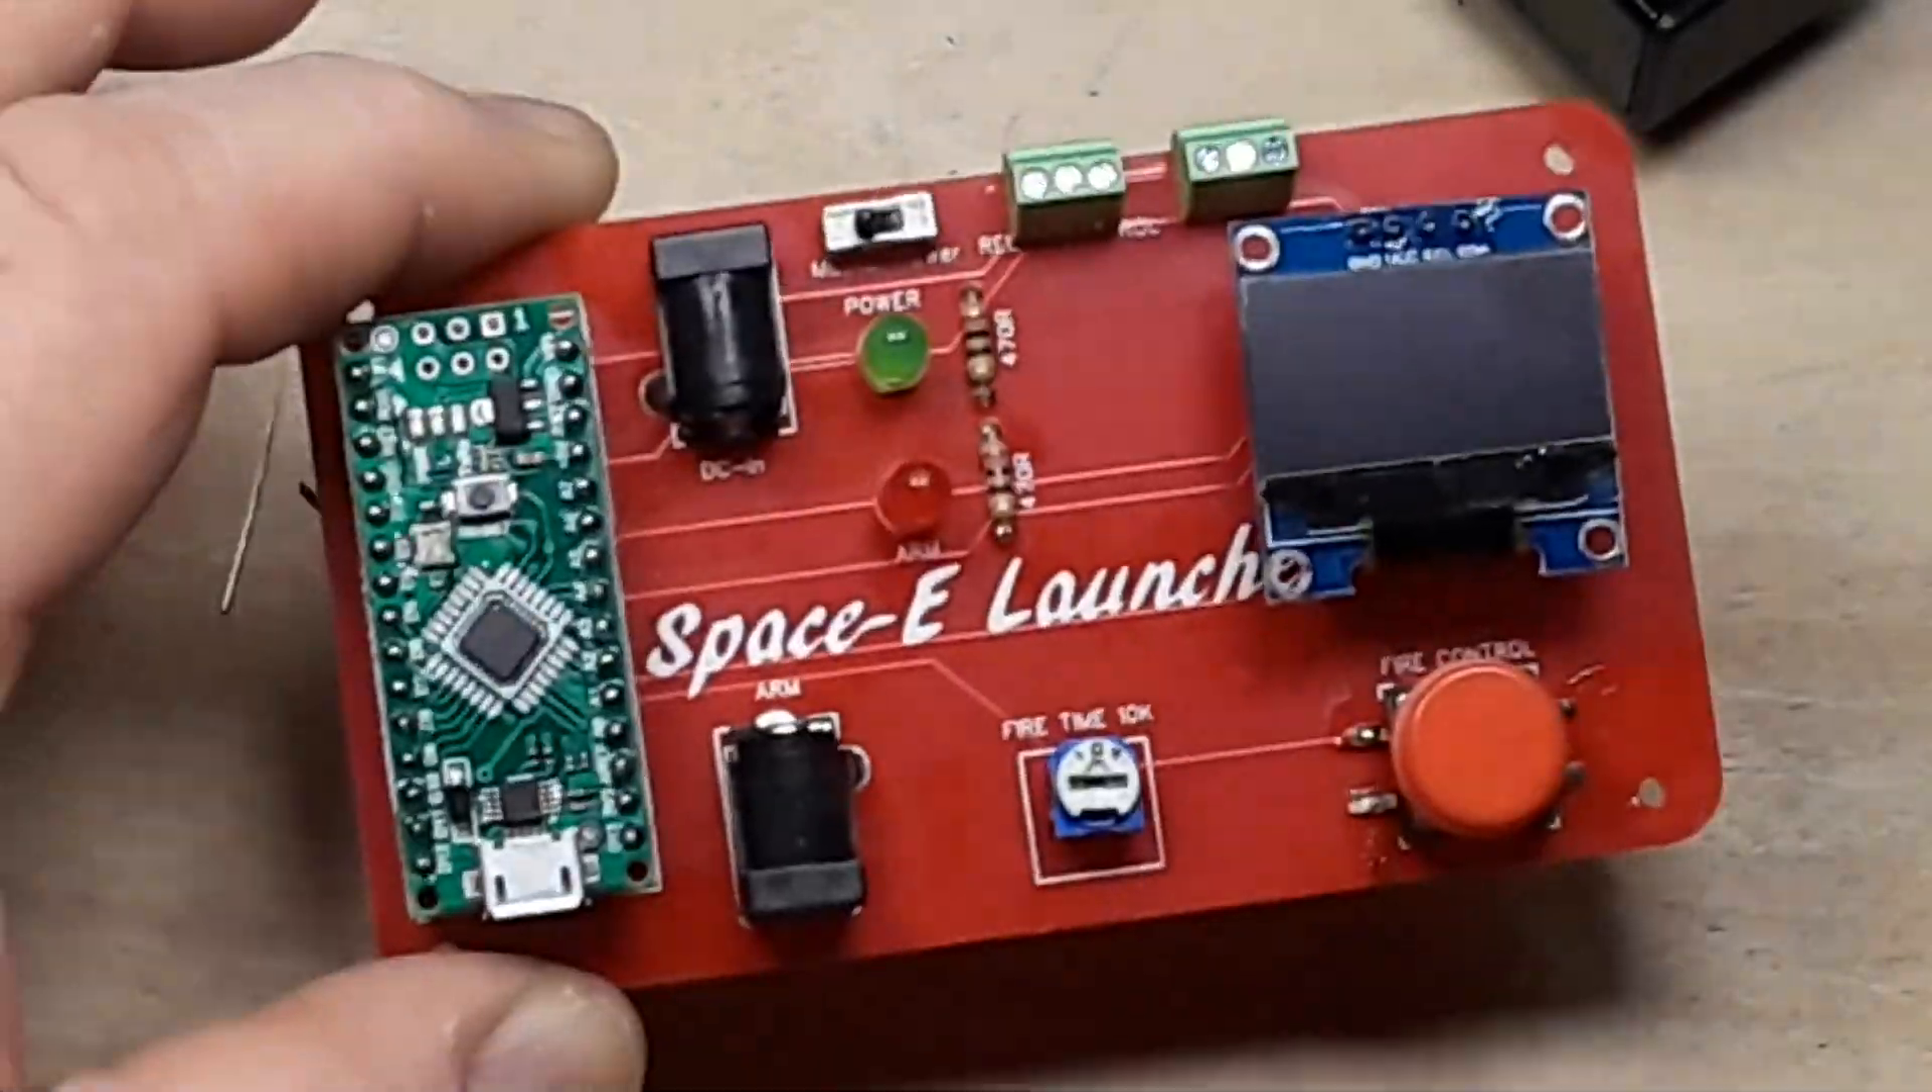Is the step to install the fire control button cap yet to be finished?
No.